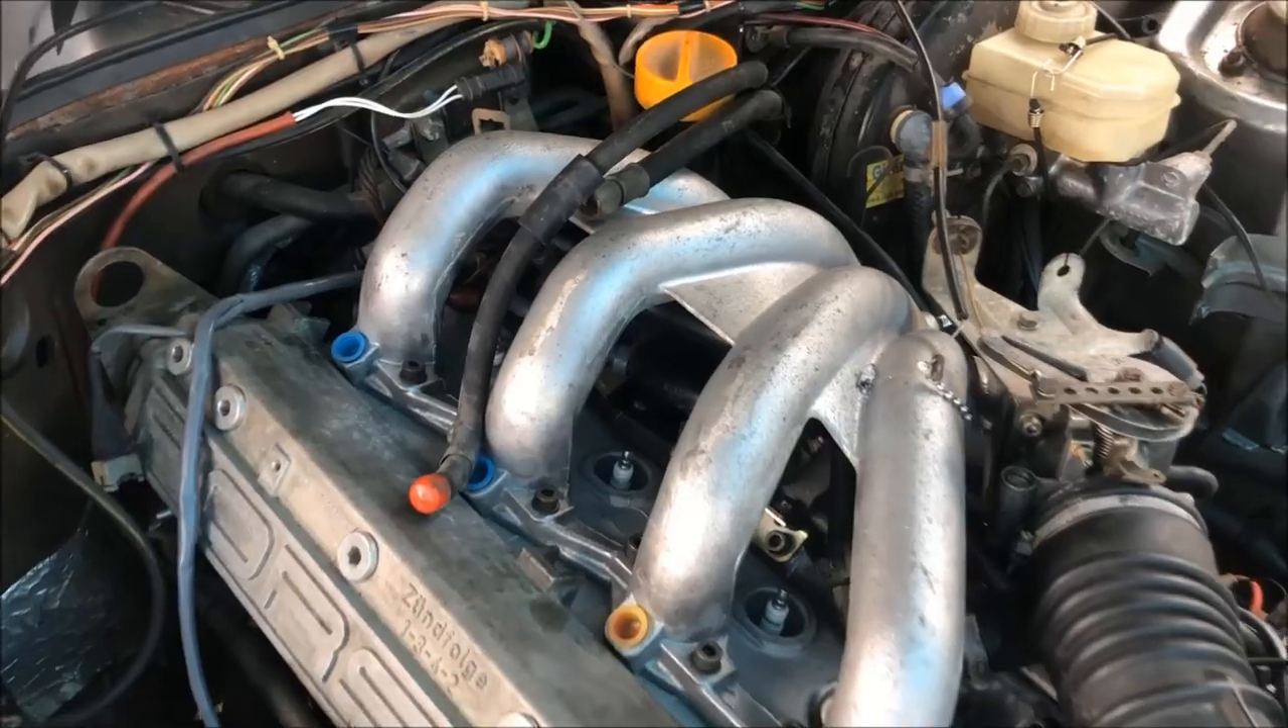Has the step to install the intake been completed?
Yes.